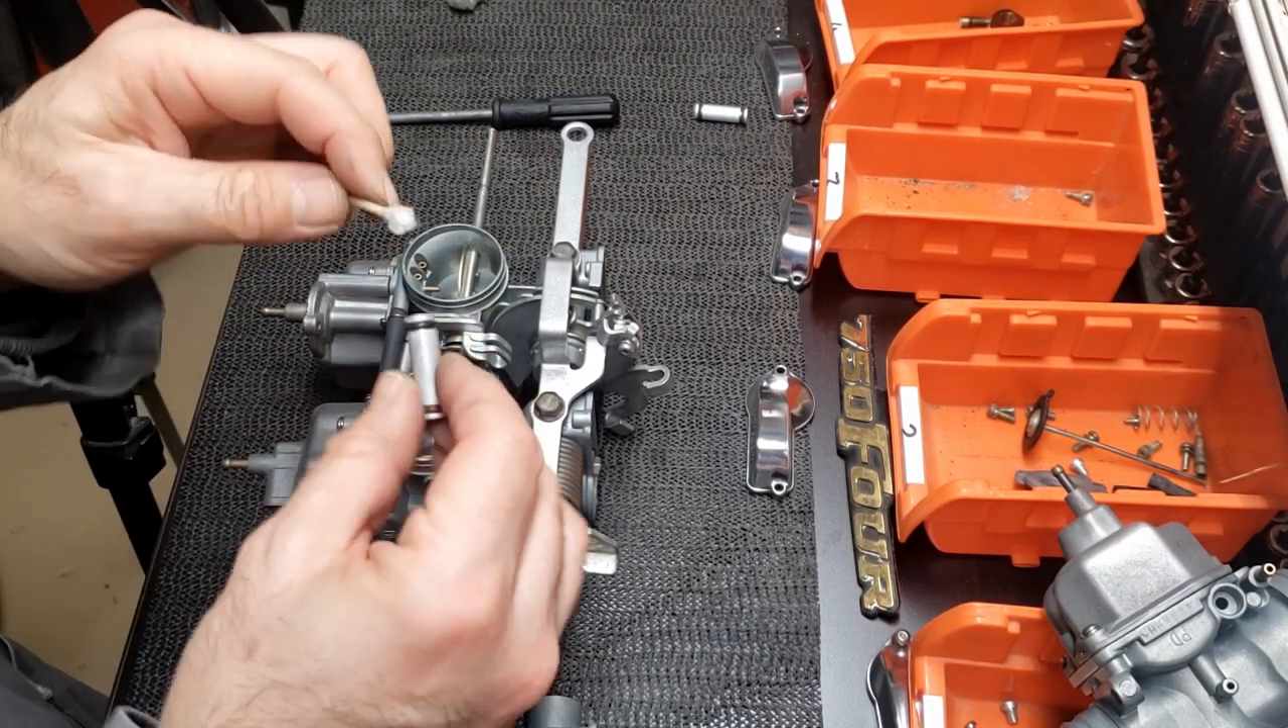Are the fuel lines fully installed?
No.